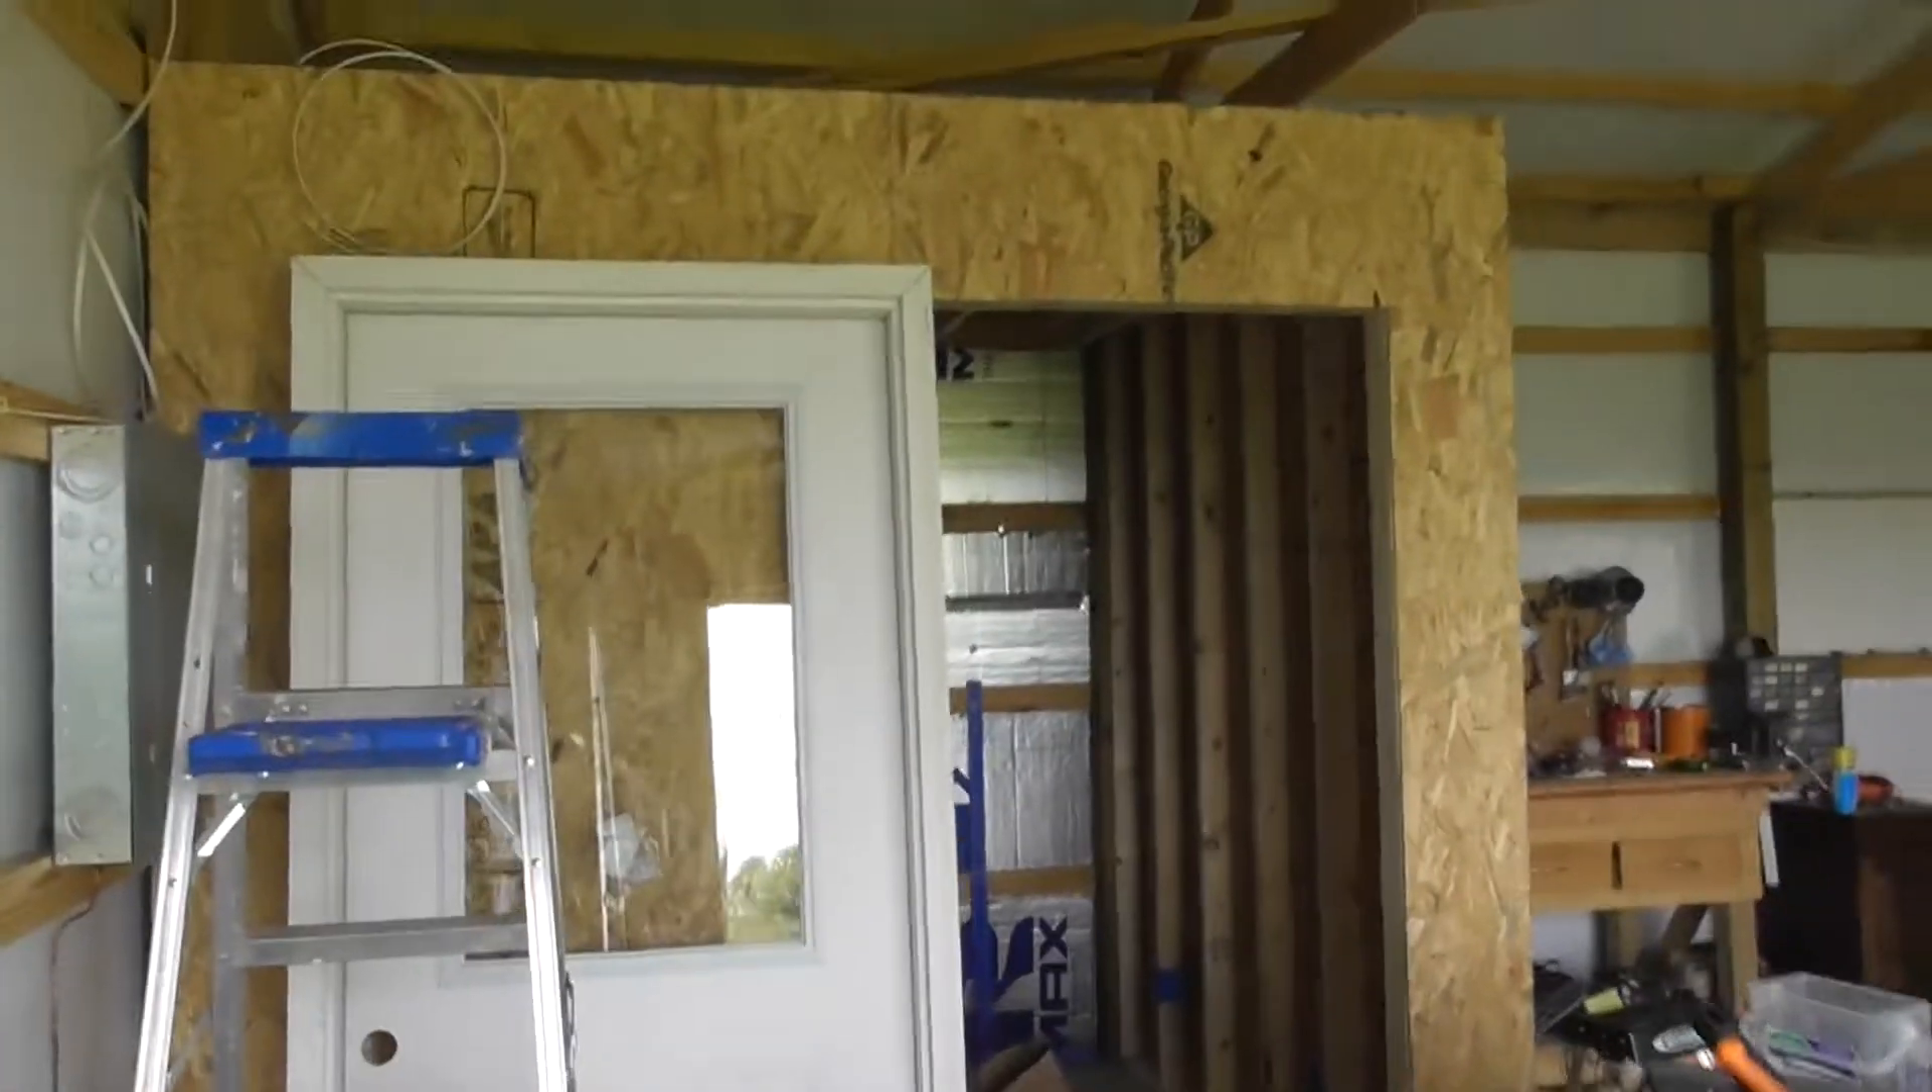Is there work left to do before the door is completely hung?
Yes.